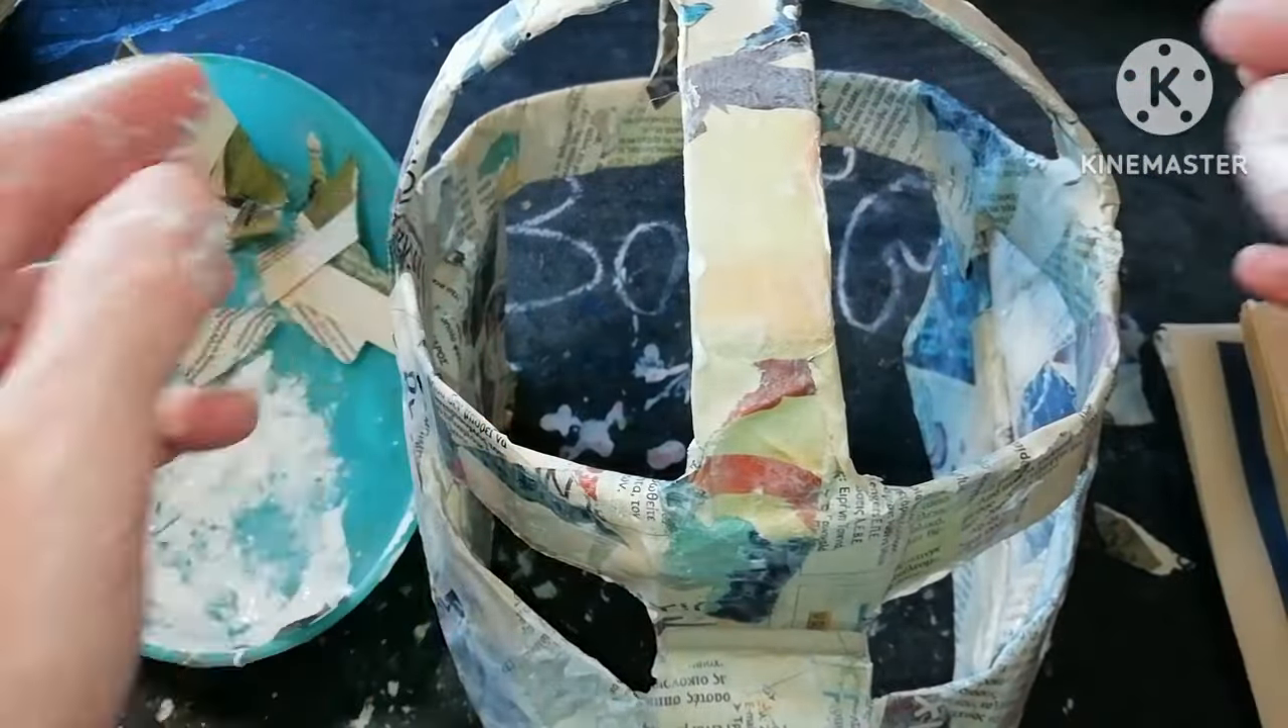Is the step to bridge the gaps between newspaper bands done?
No.